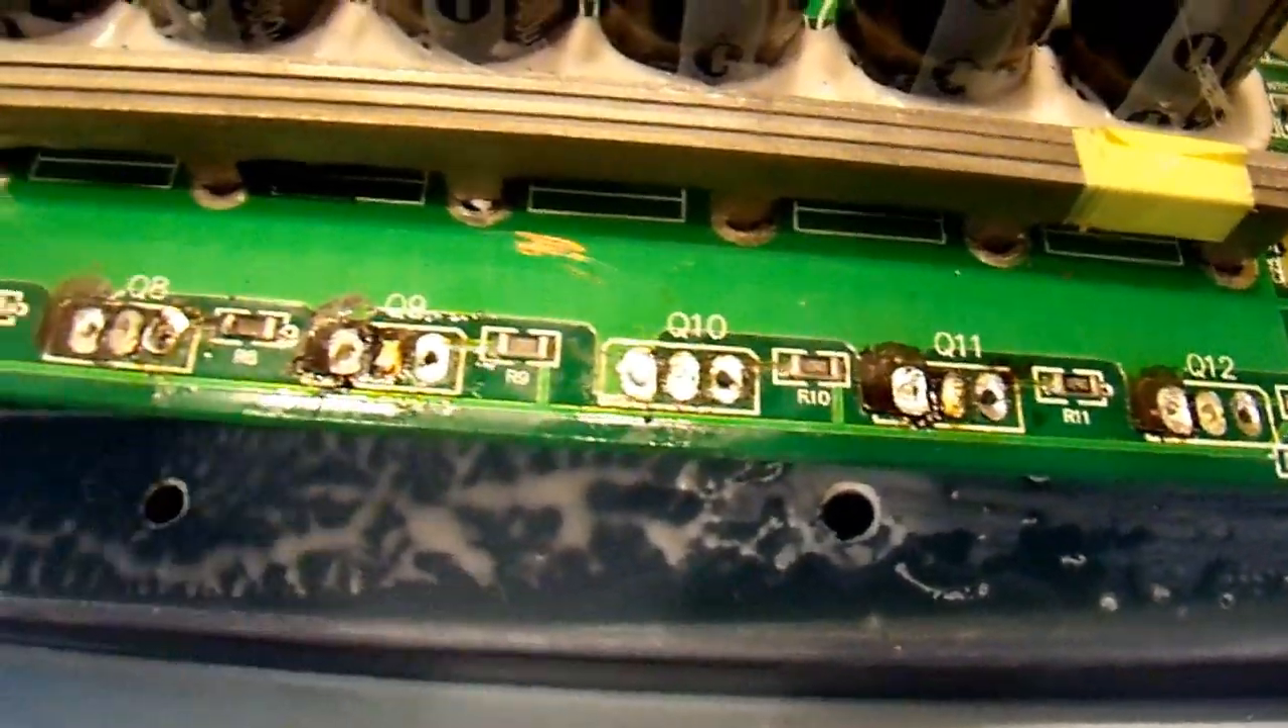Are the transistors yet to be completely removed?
No.